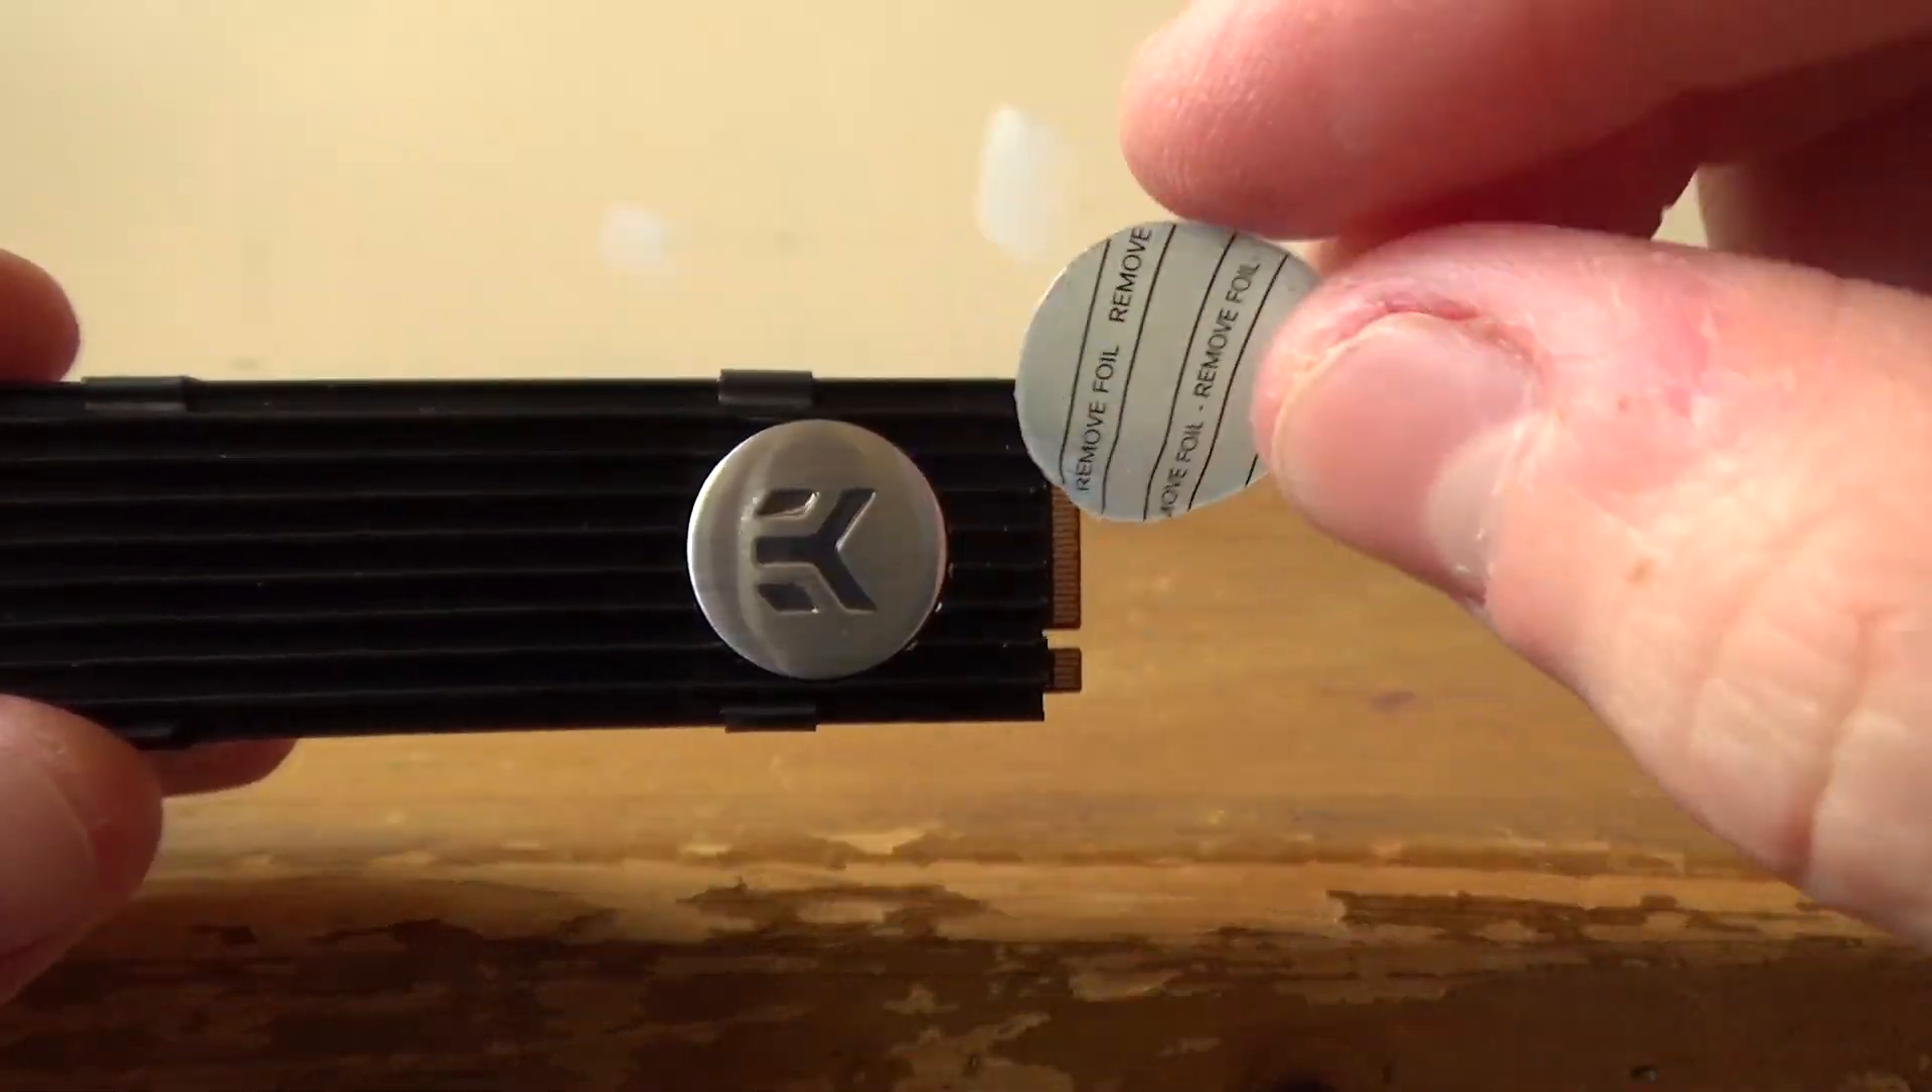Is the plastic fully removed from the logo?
Yes.